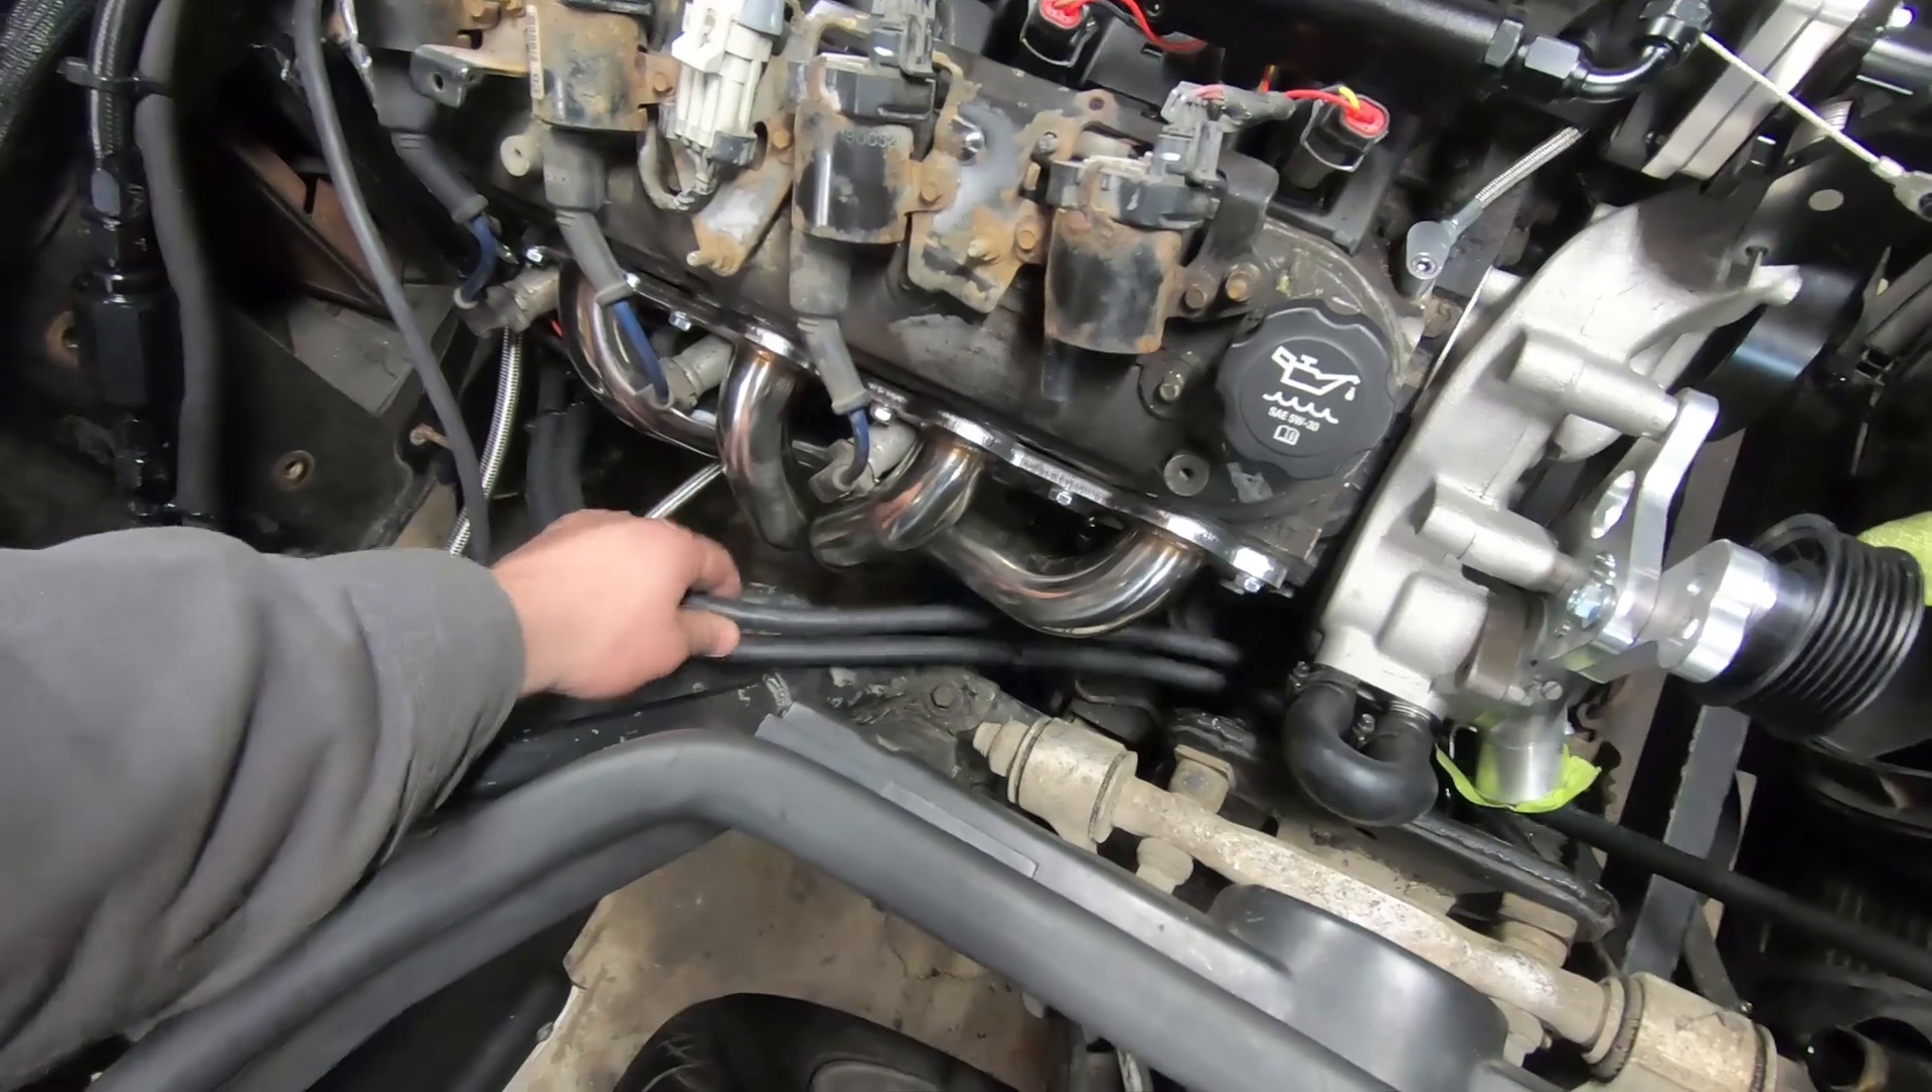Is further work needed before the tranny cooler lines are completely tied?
Yes.